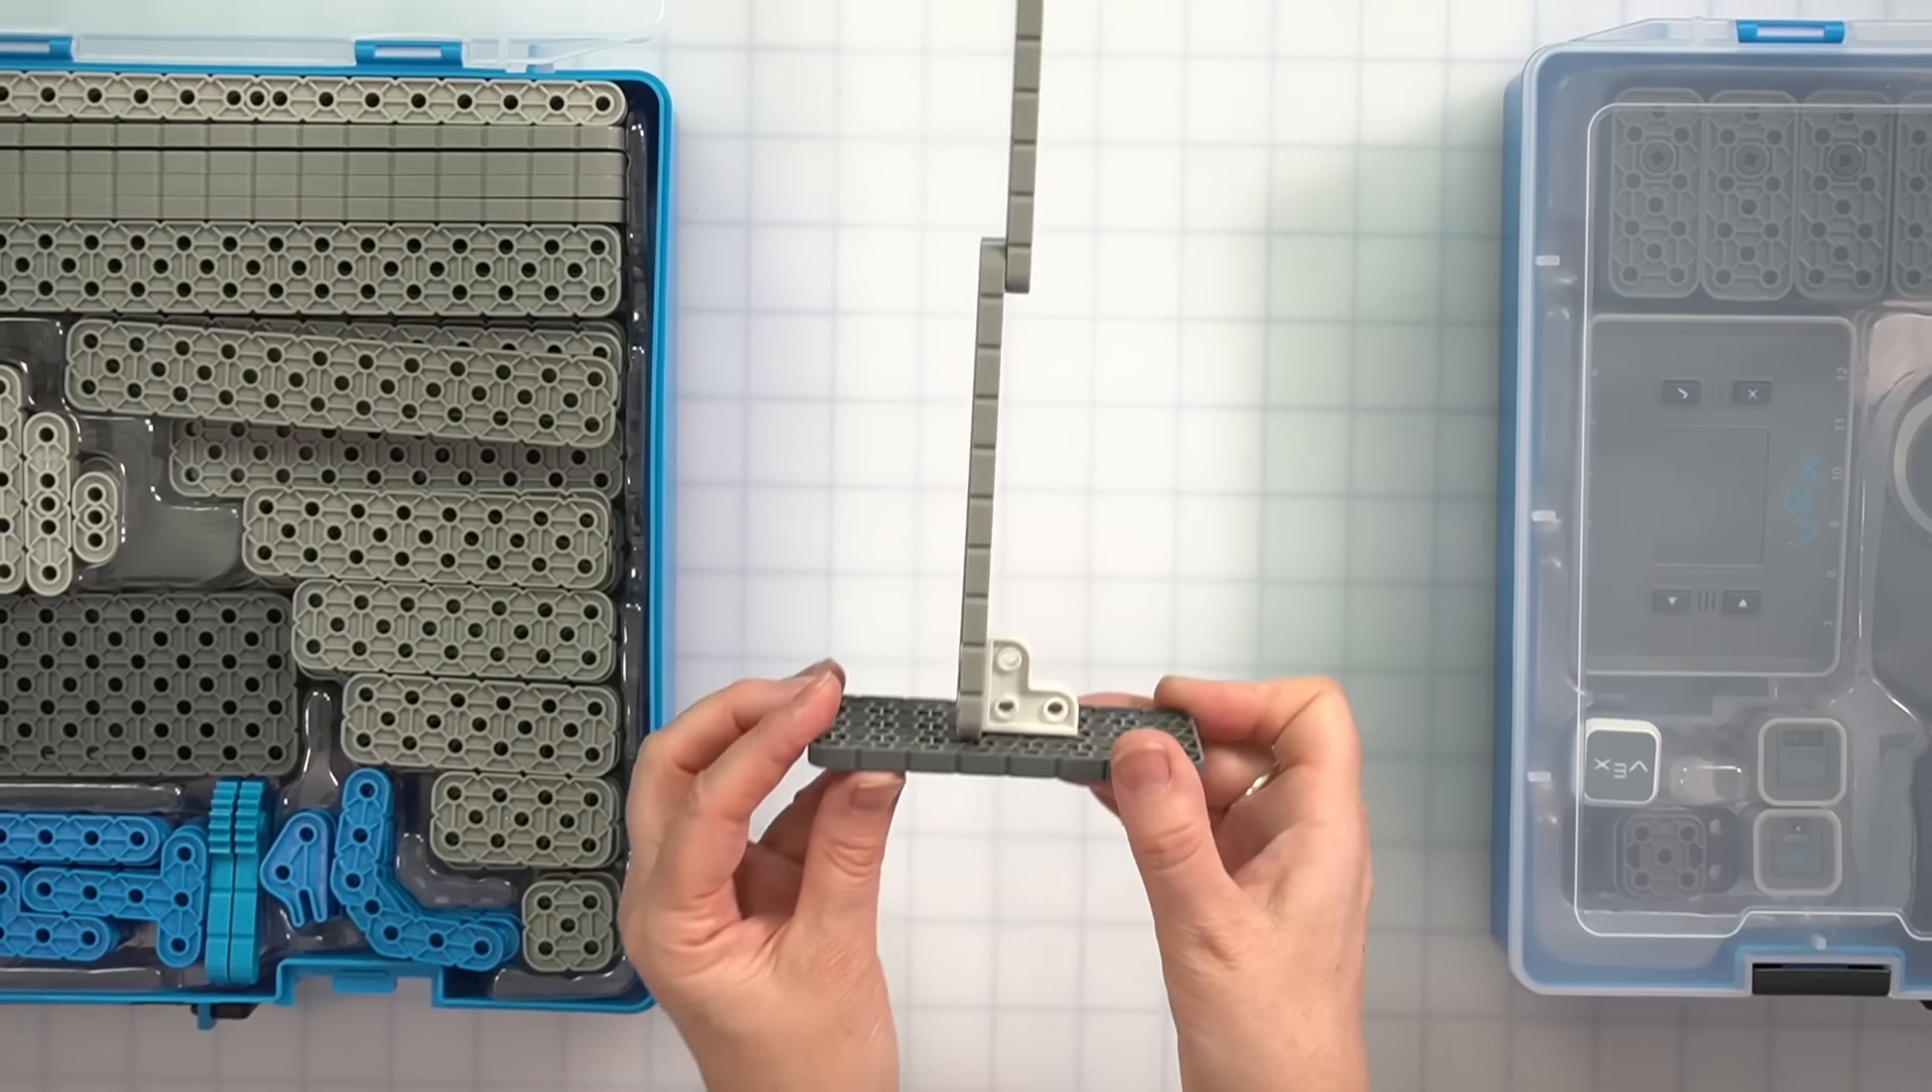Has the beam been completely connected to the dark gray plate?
Yes.